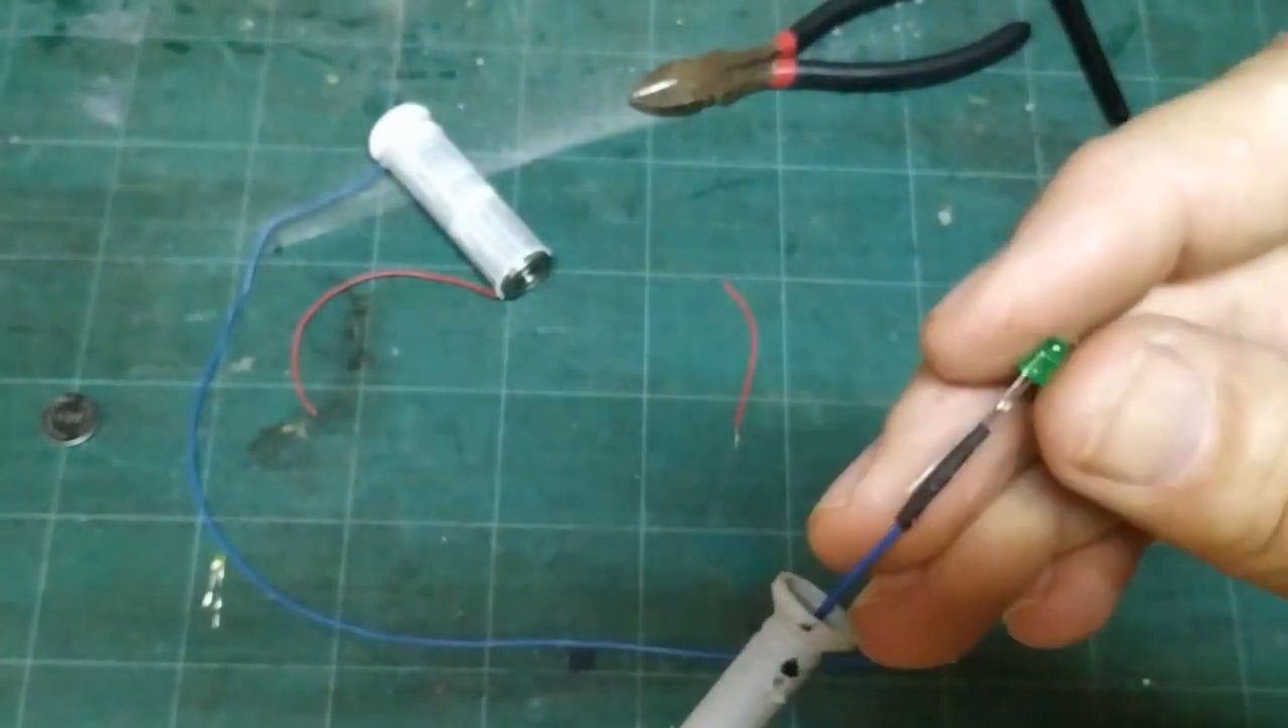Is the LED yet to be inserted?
Yes.